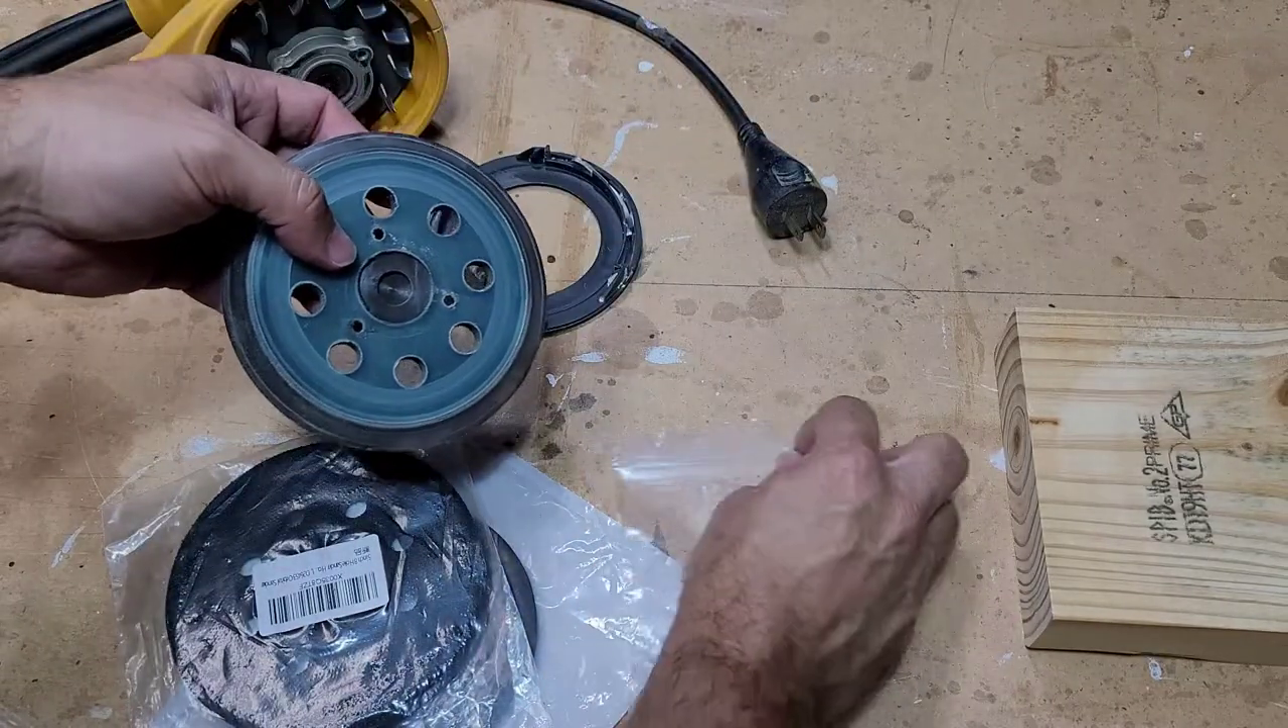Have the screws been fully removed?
Yes.